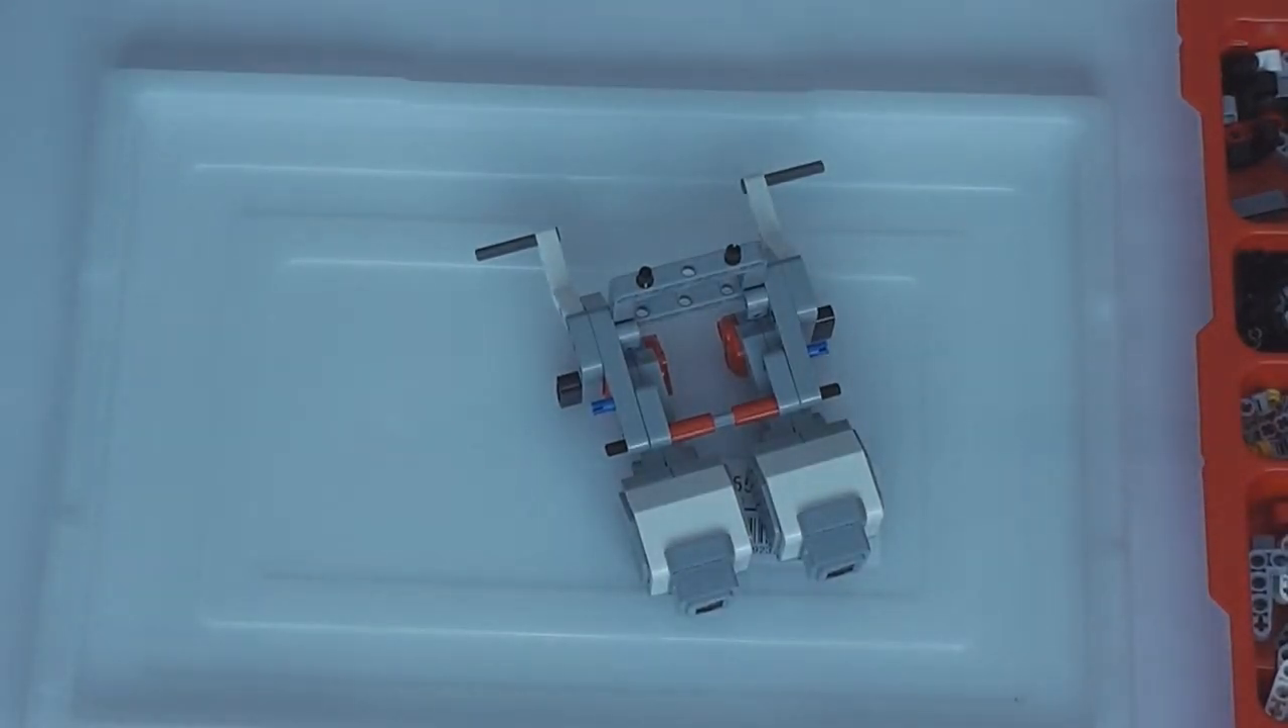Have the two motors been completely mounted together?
Yes.